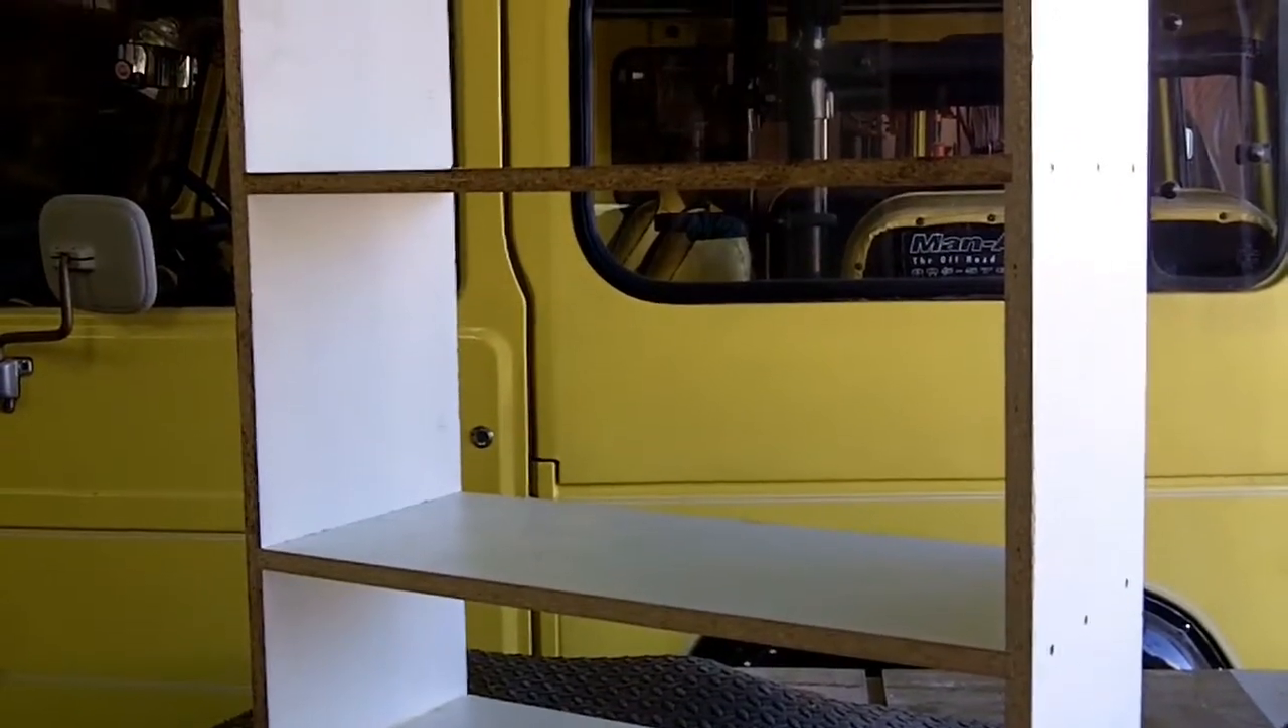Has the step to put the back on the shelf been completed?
No.